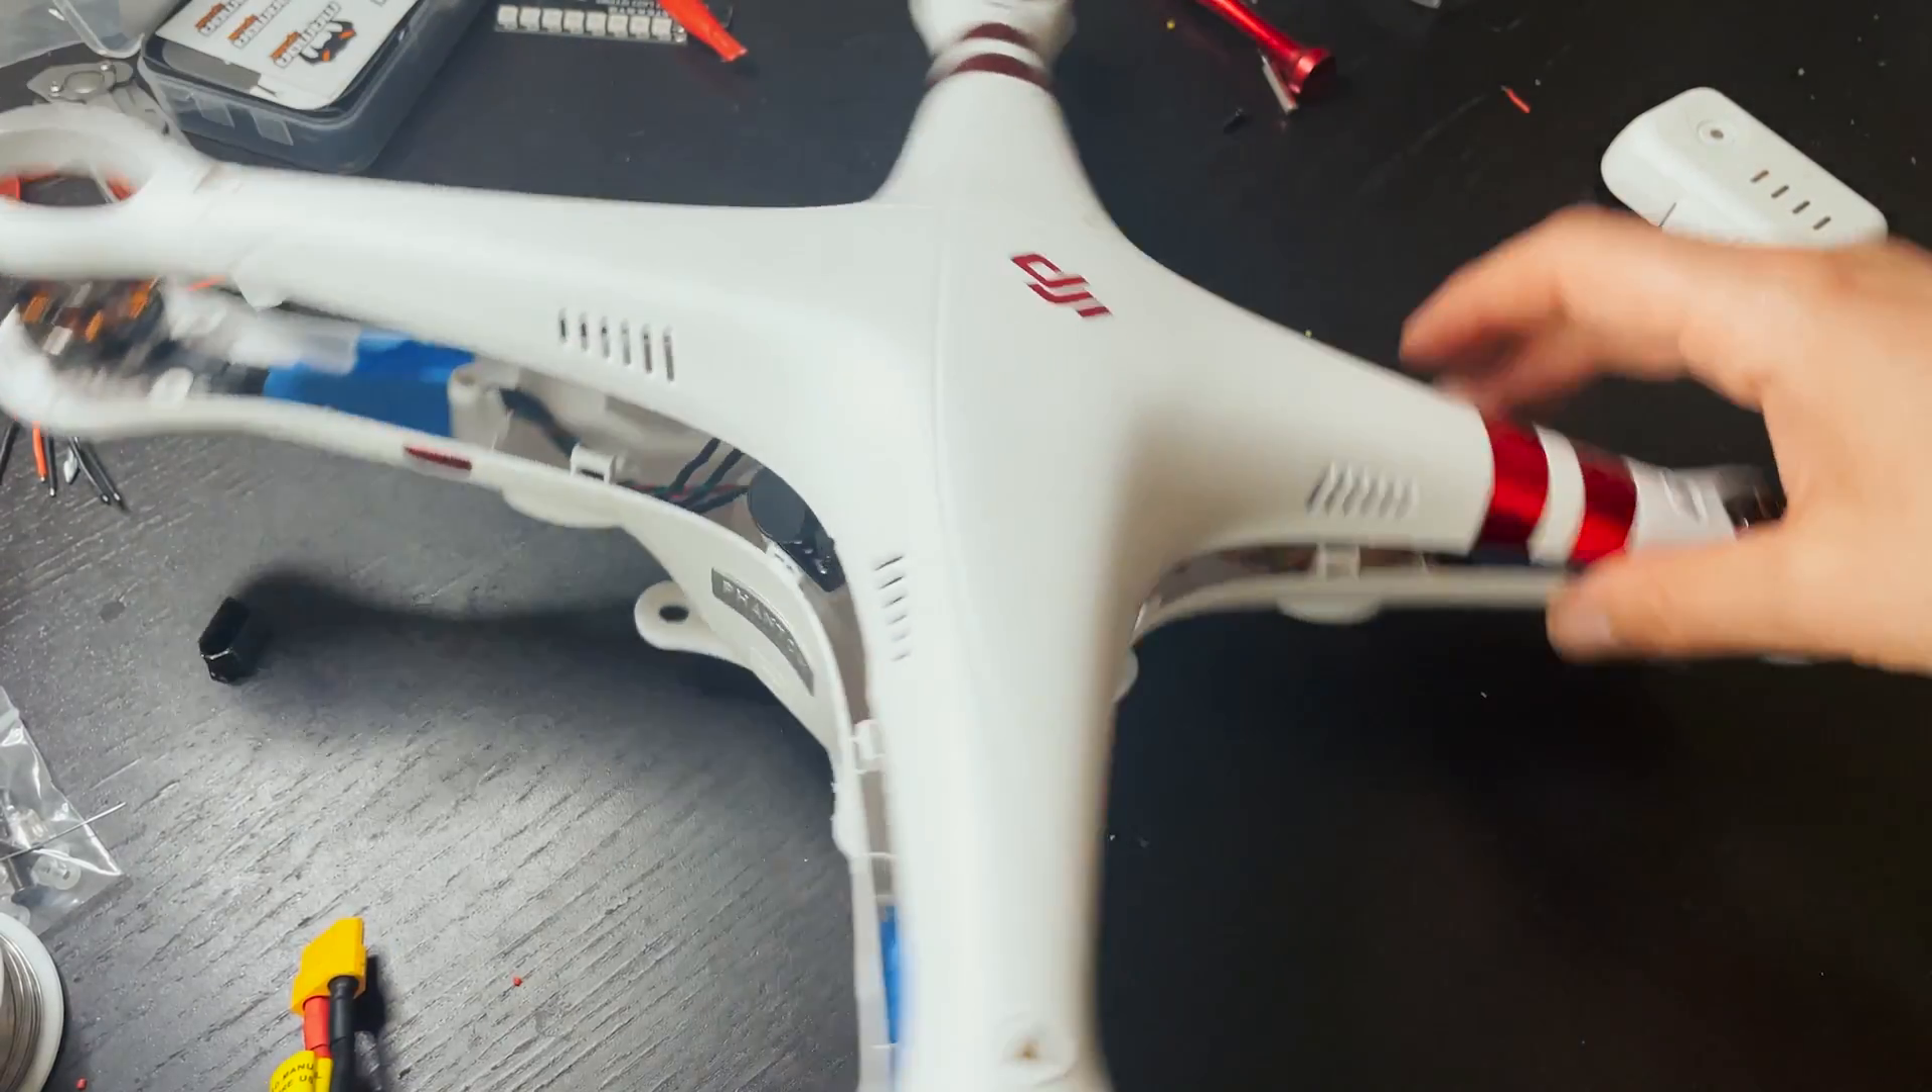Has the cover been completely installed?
No.